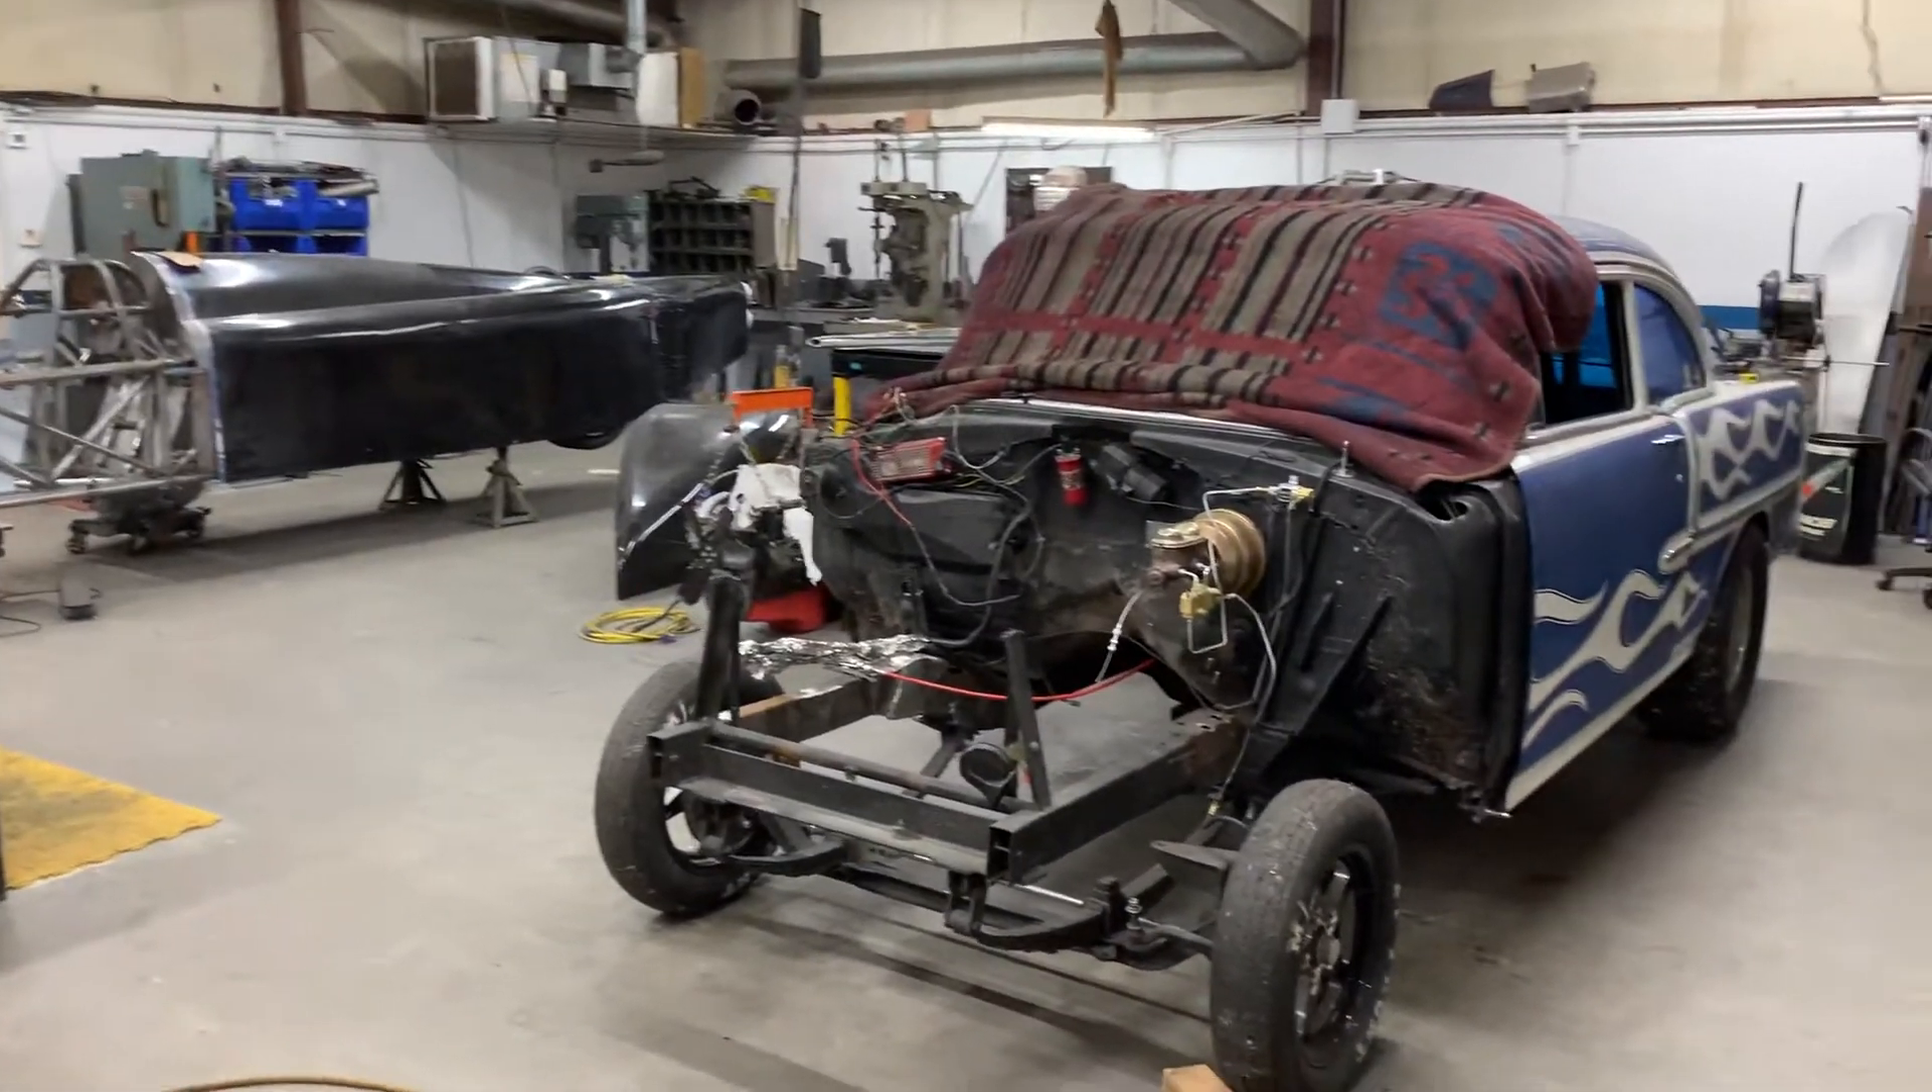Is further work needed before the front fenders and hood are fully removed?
No.